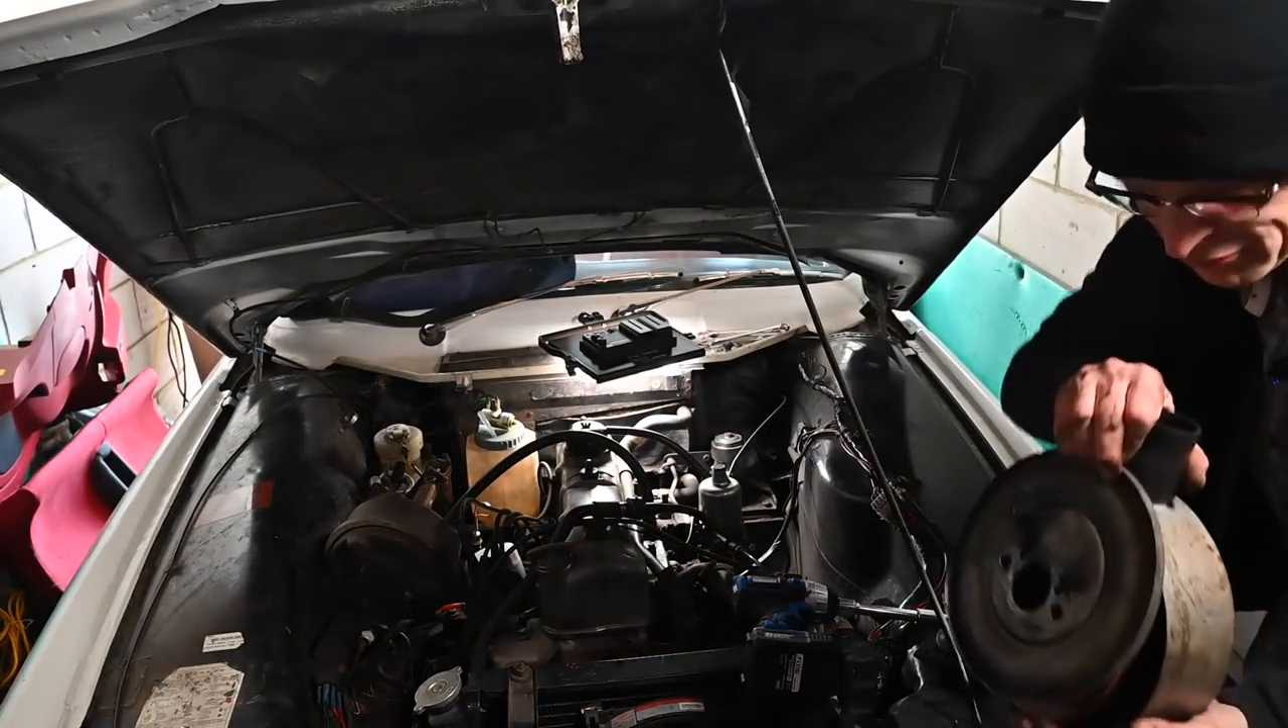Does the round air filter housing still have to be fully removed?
No.